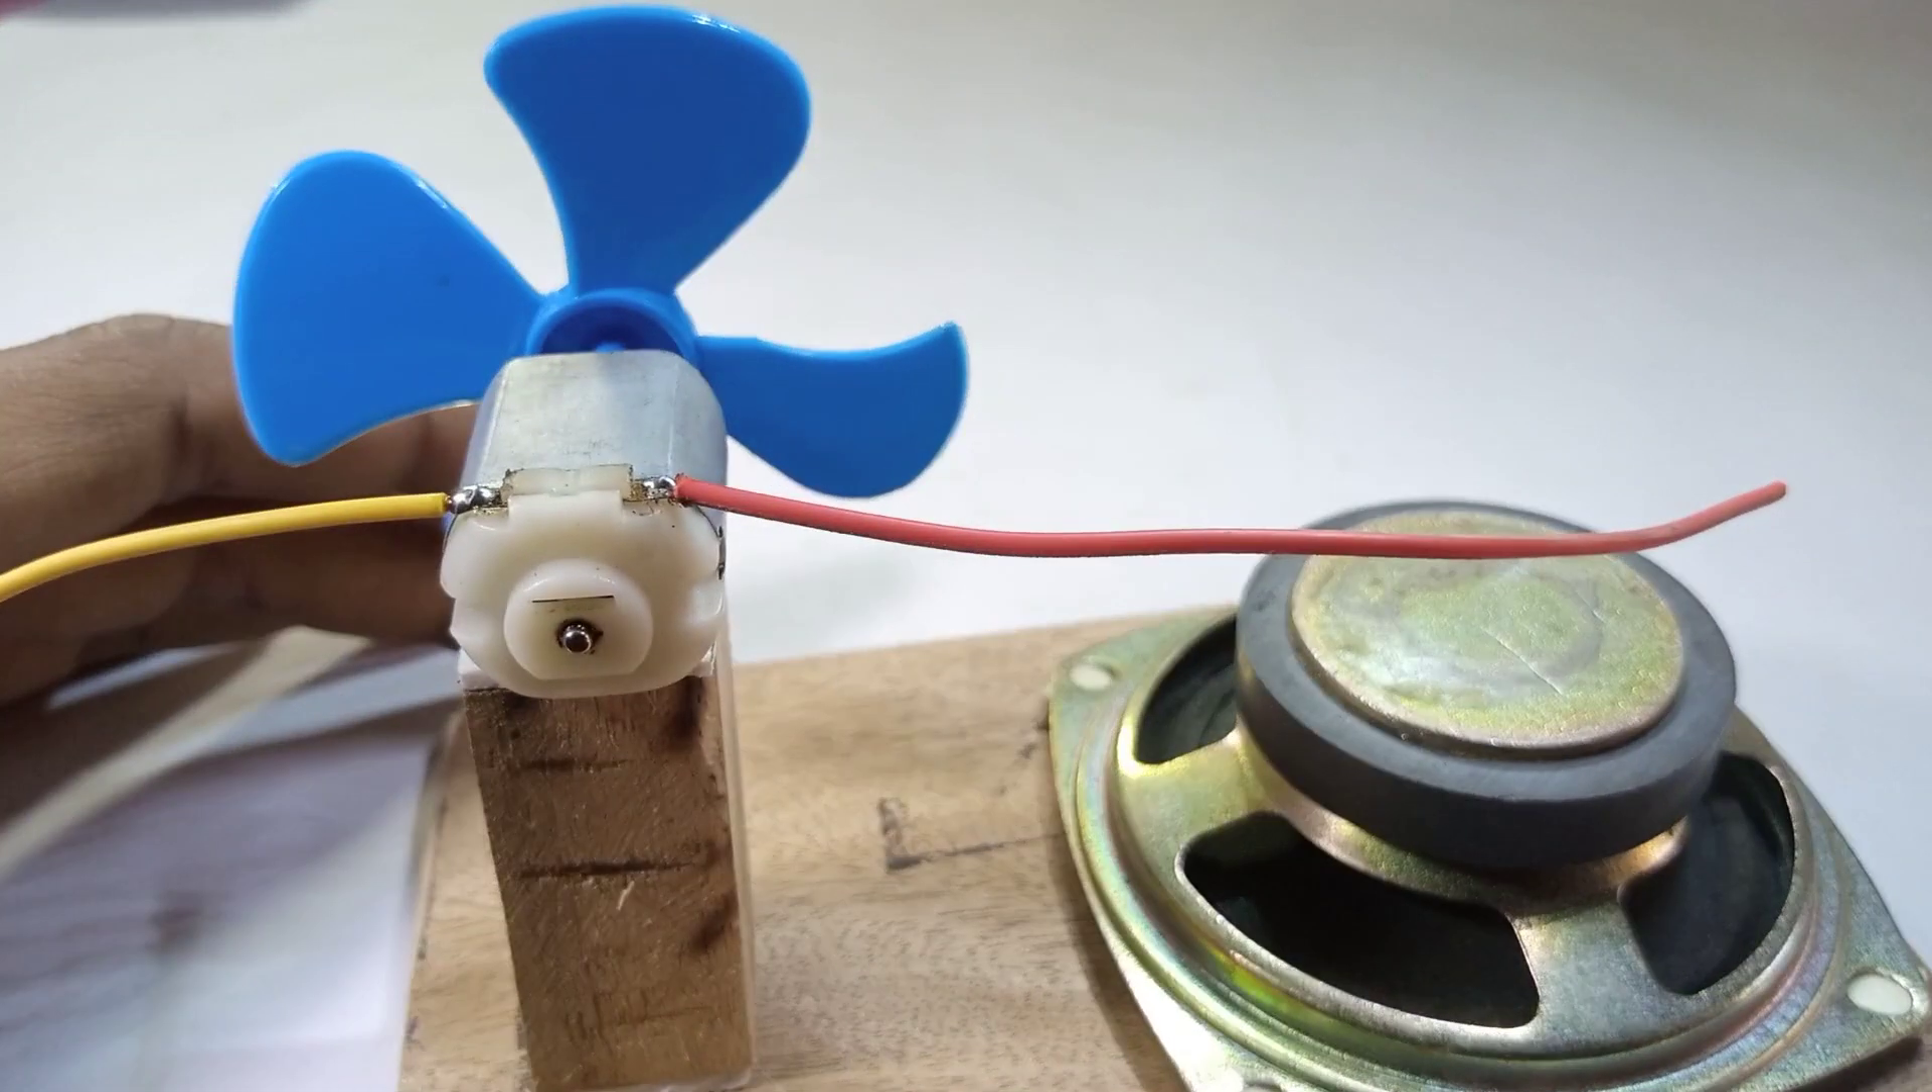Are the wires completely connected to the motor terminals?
Yes.